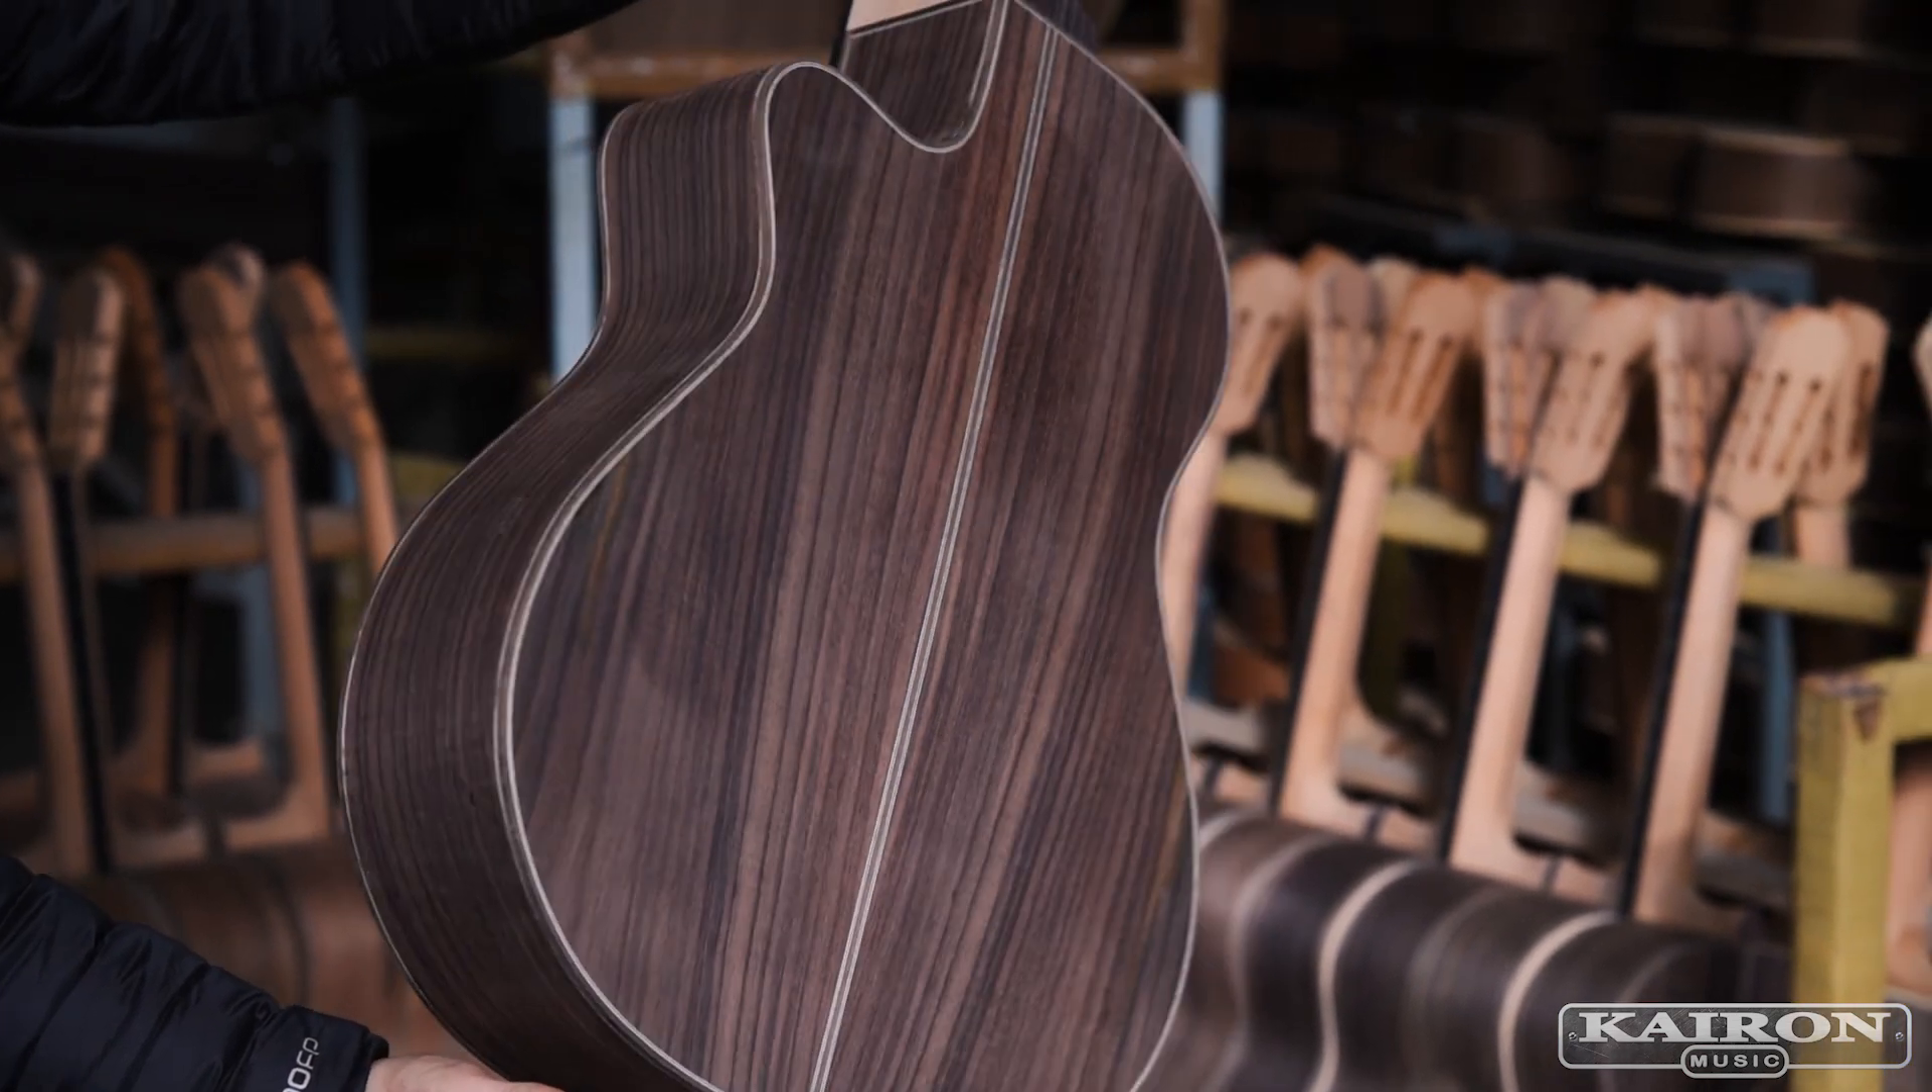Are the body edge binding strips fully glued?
Yes.